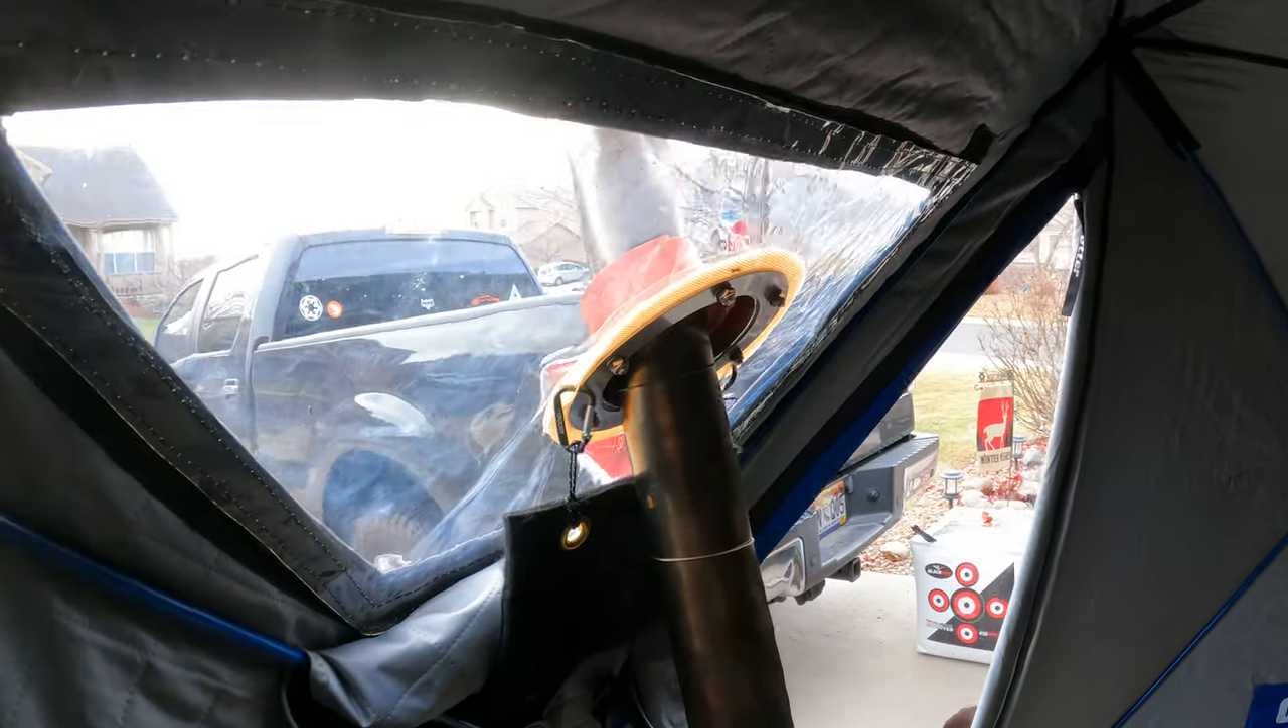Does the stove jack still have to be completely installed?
No.